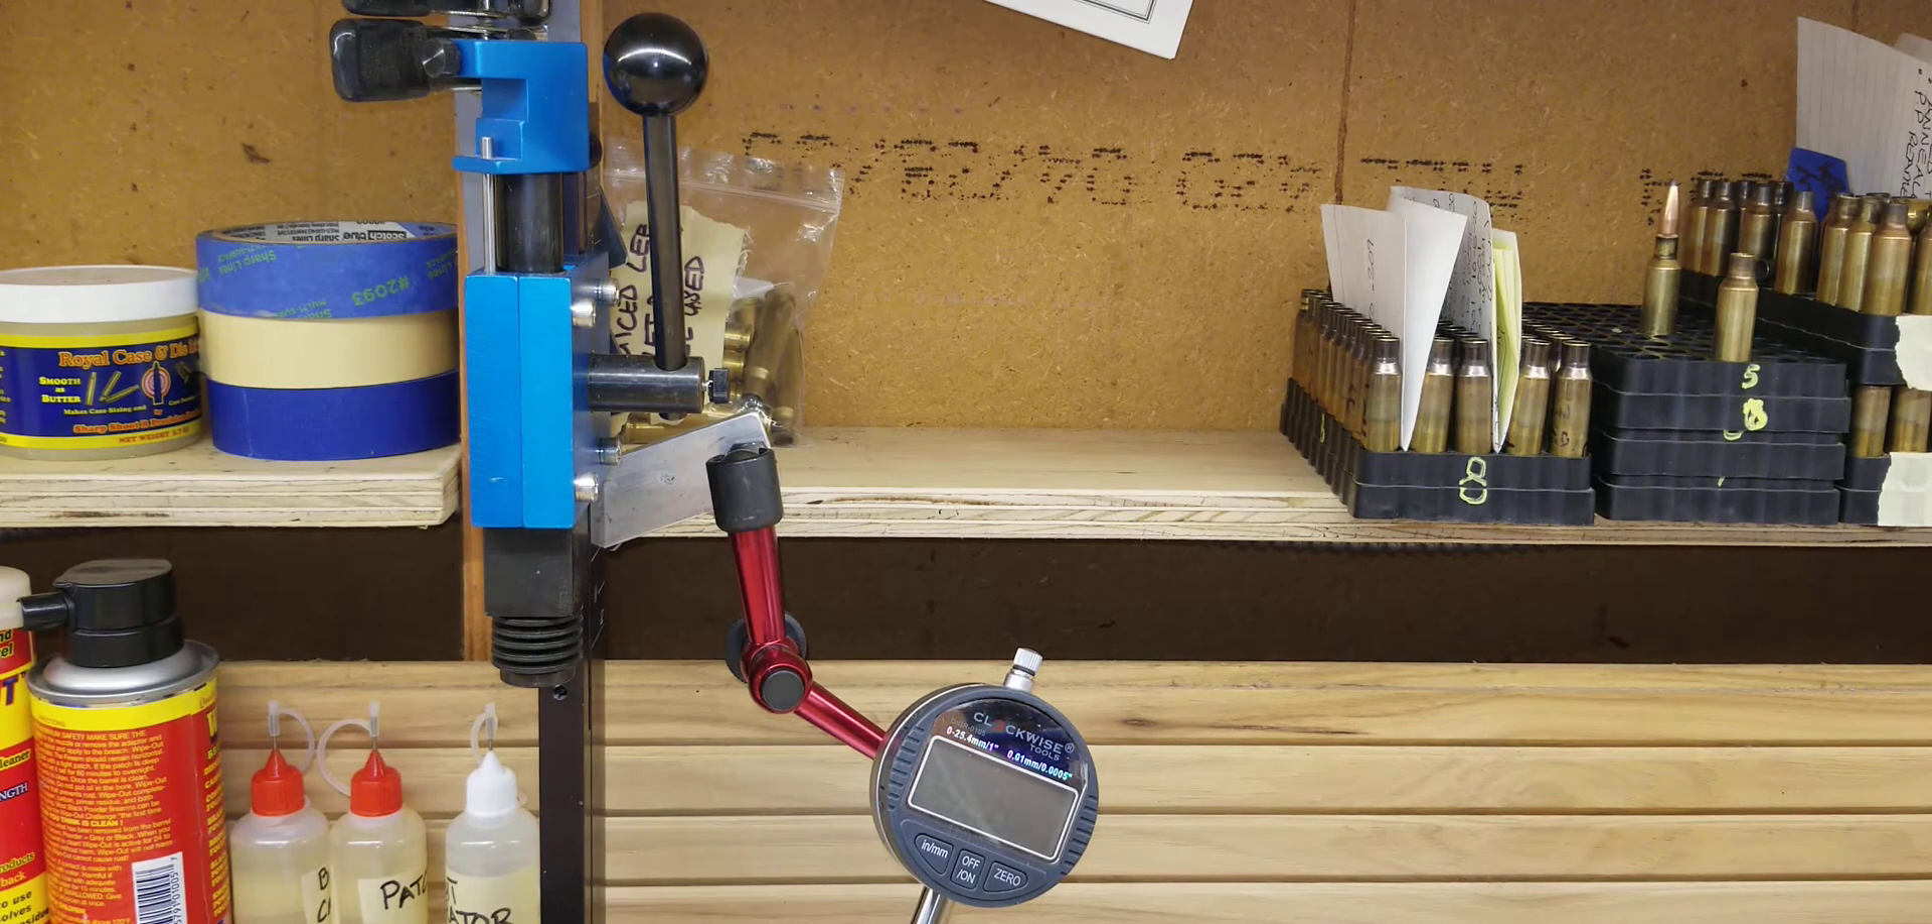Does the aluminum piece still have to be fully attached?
No.